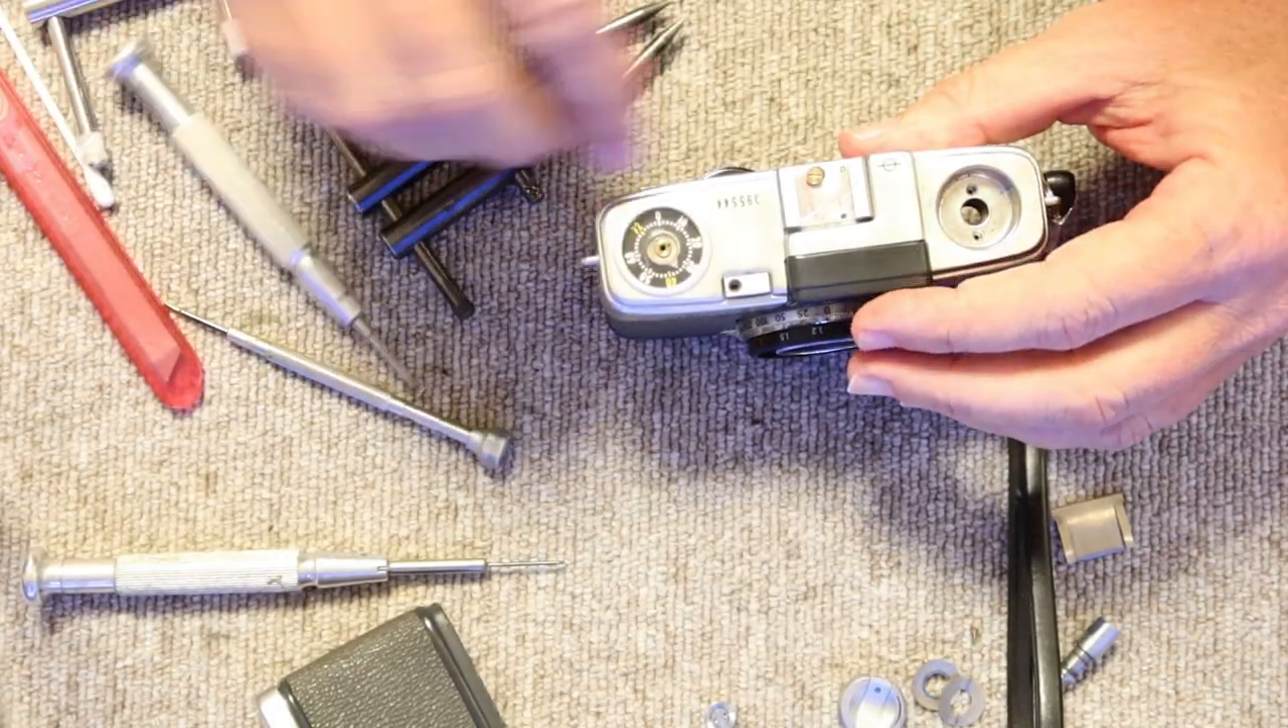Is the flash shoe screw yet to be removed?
Yes.